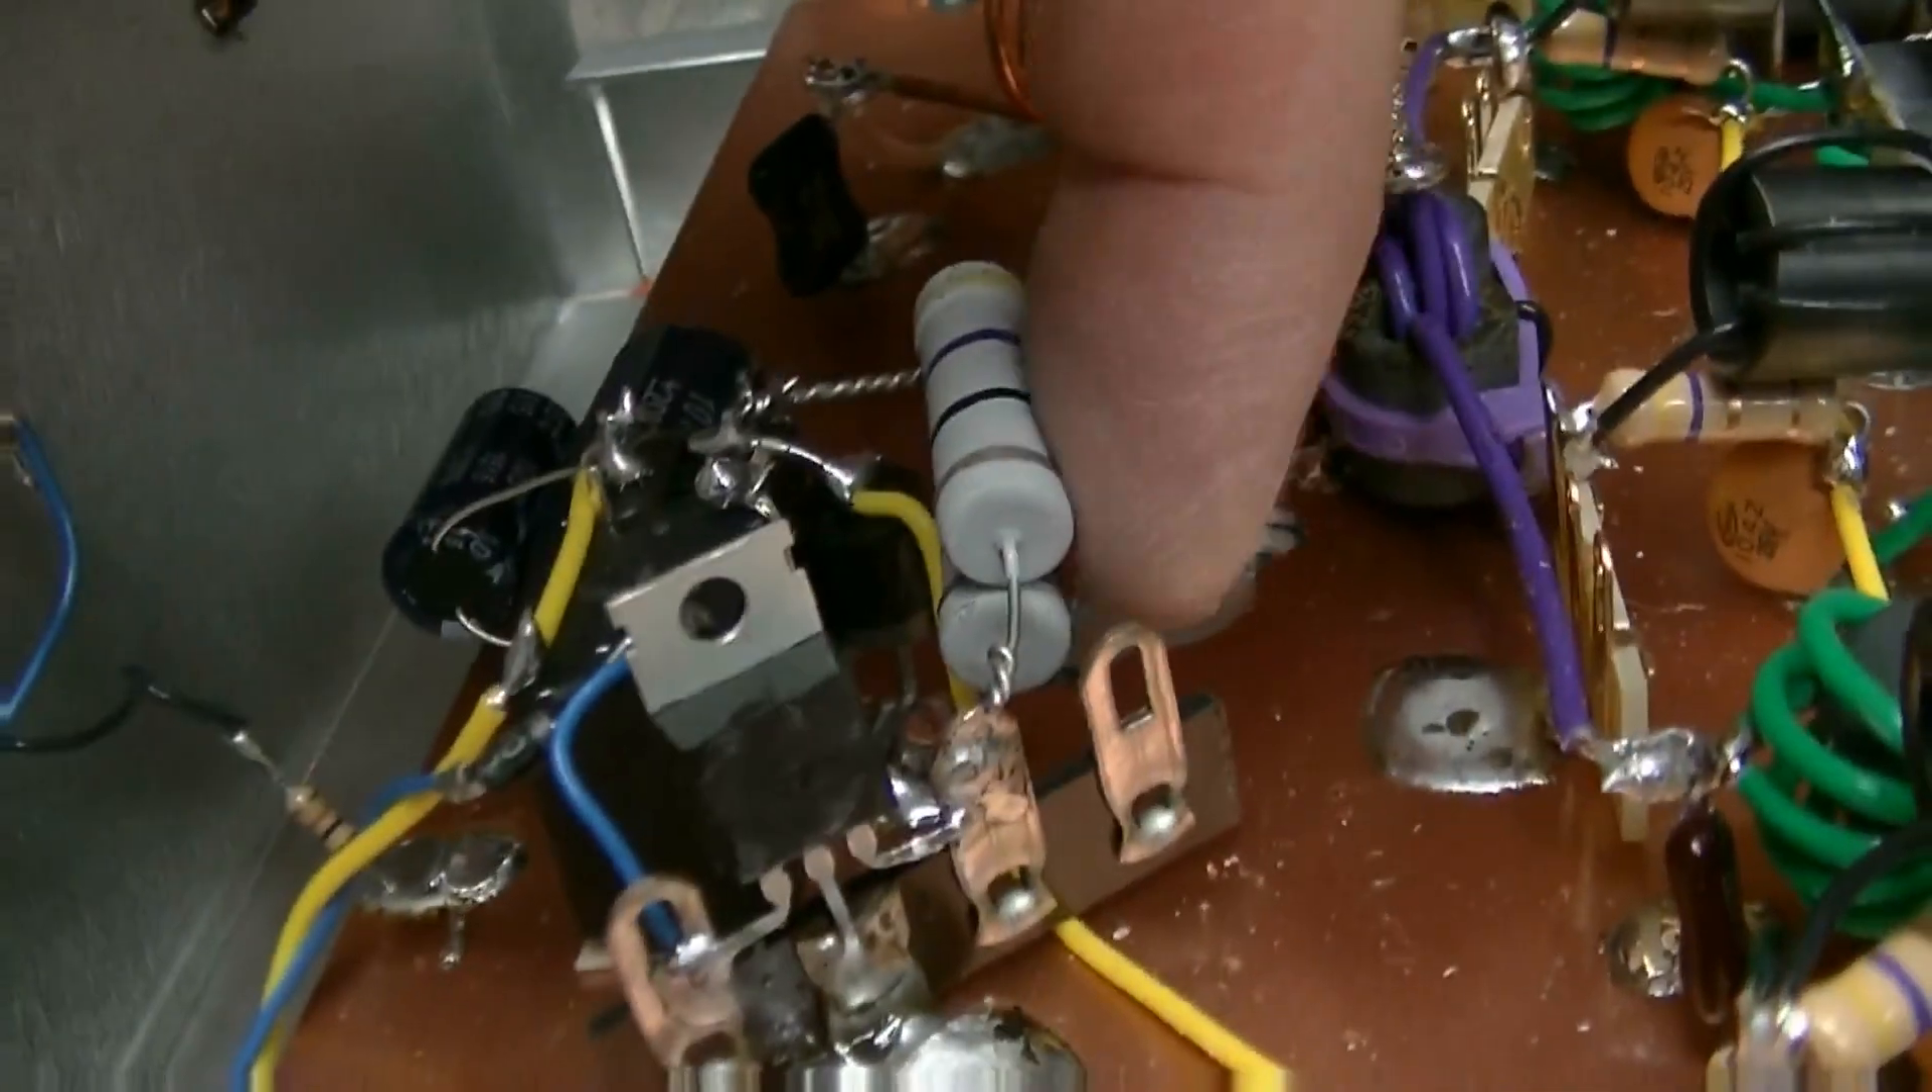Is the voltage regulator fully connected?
Yes.